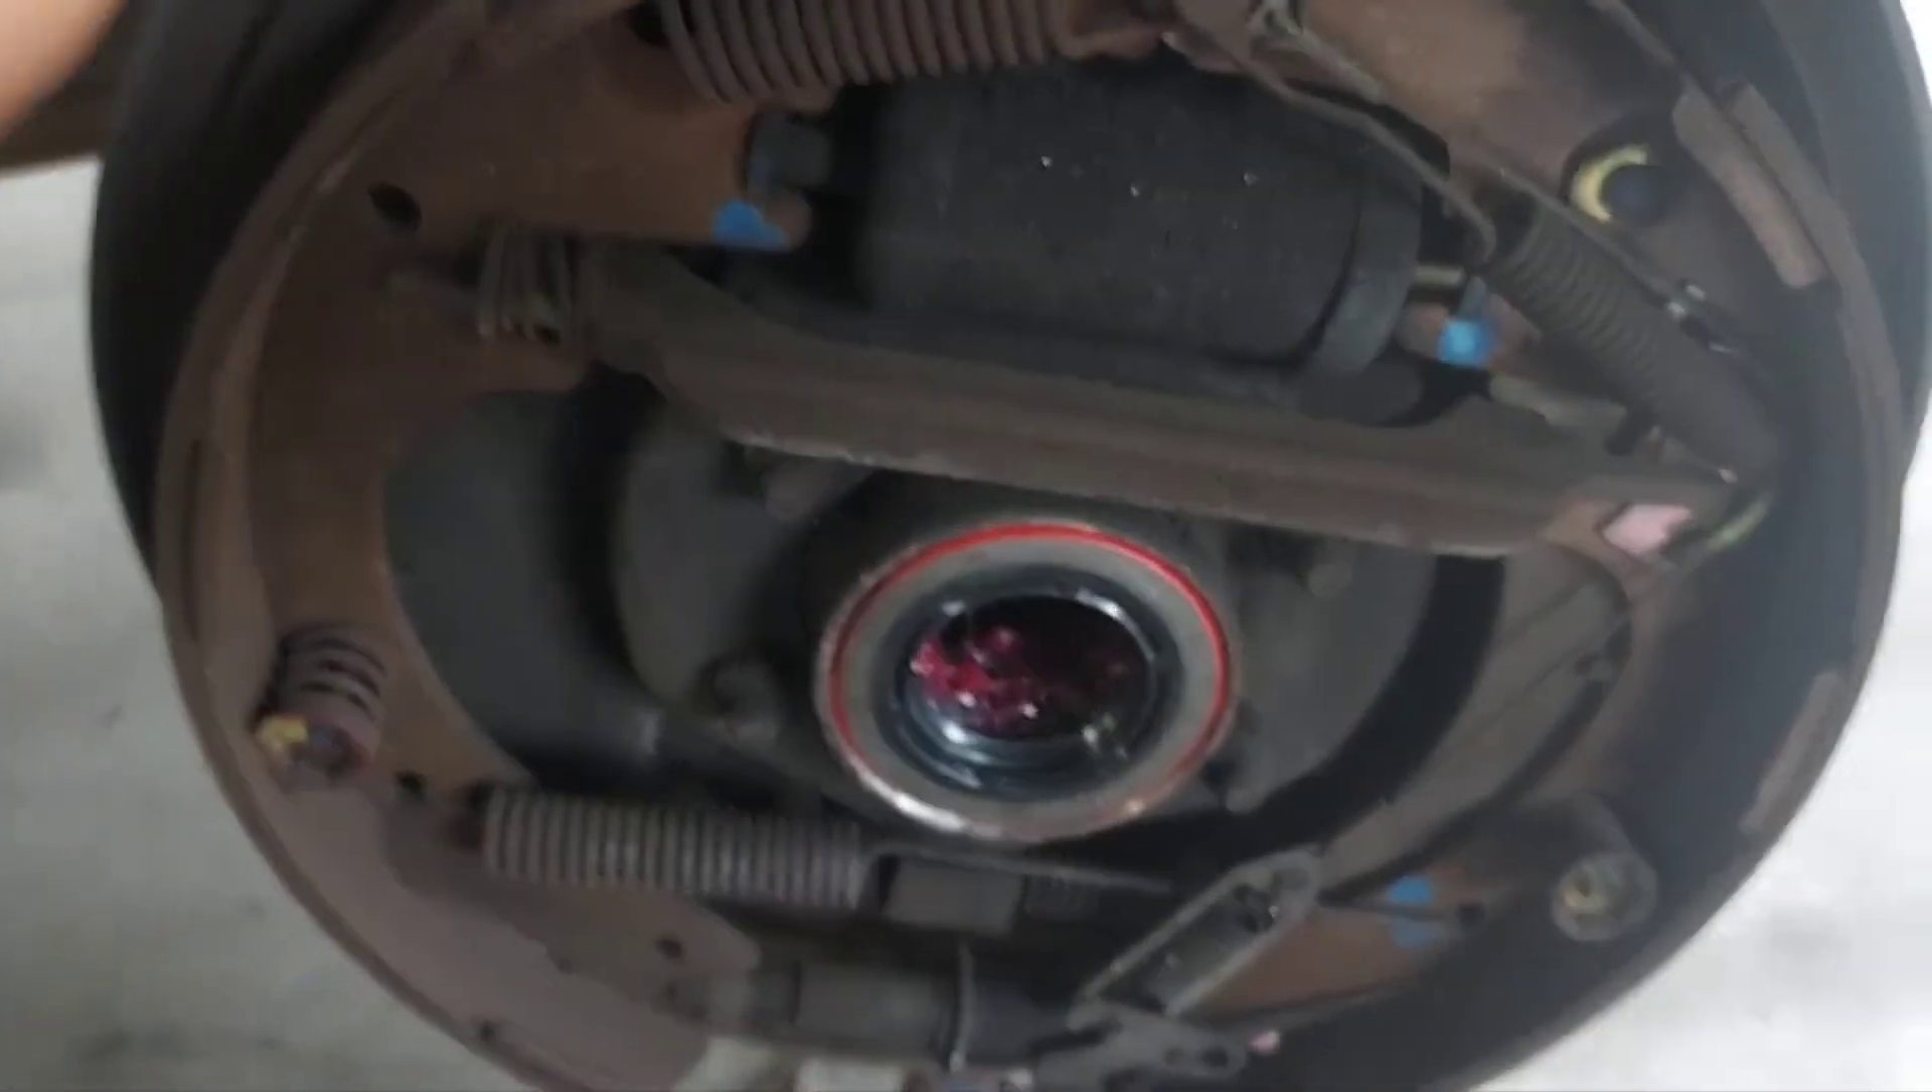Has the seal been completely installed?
Yes.